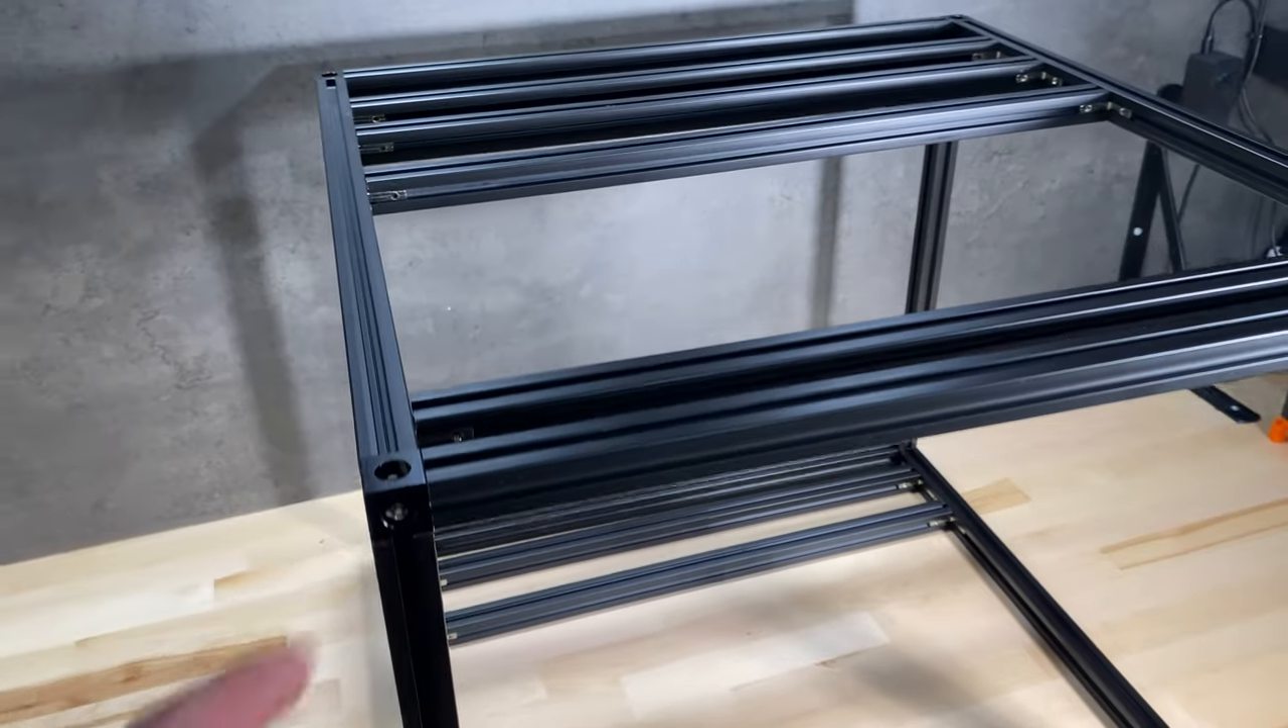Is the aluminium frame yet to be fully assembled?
No.